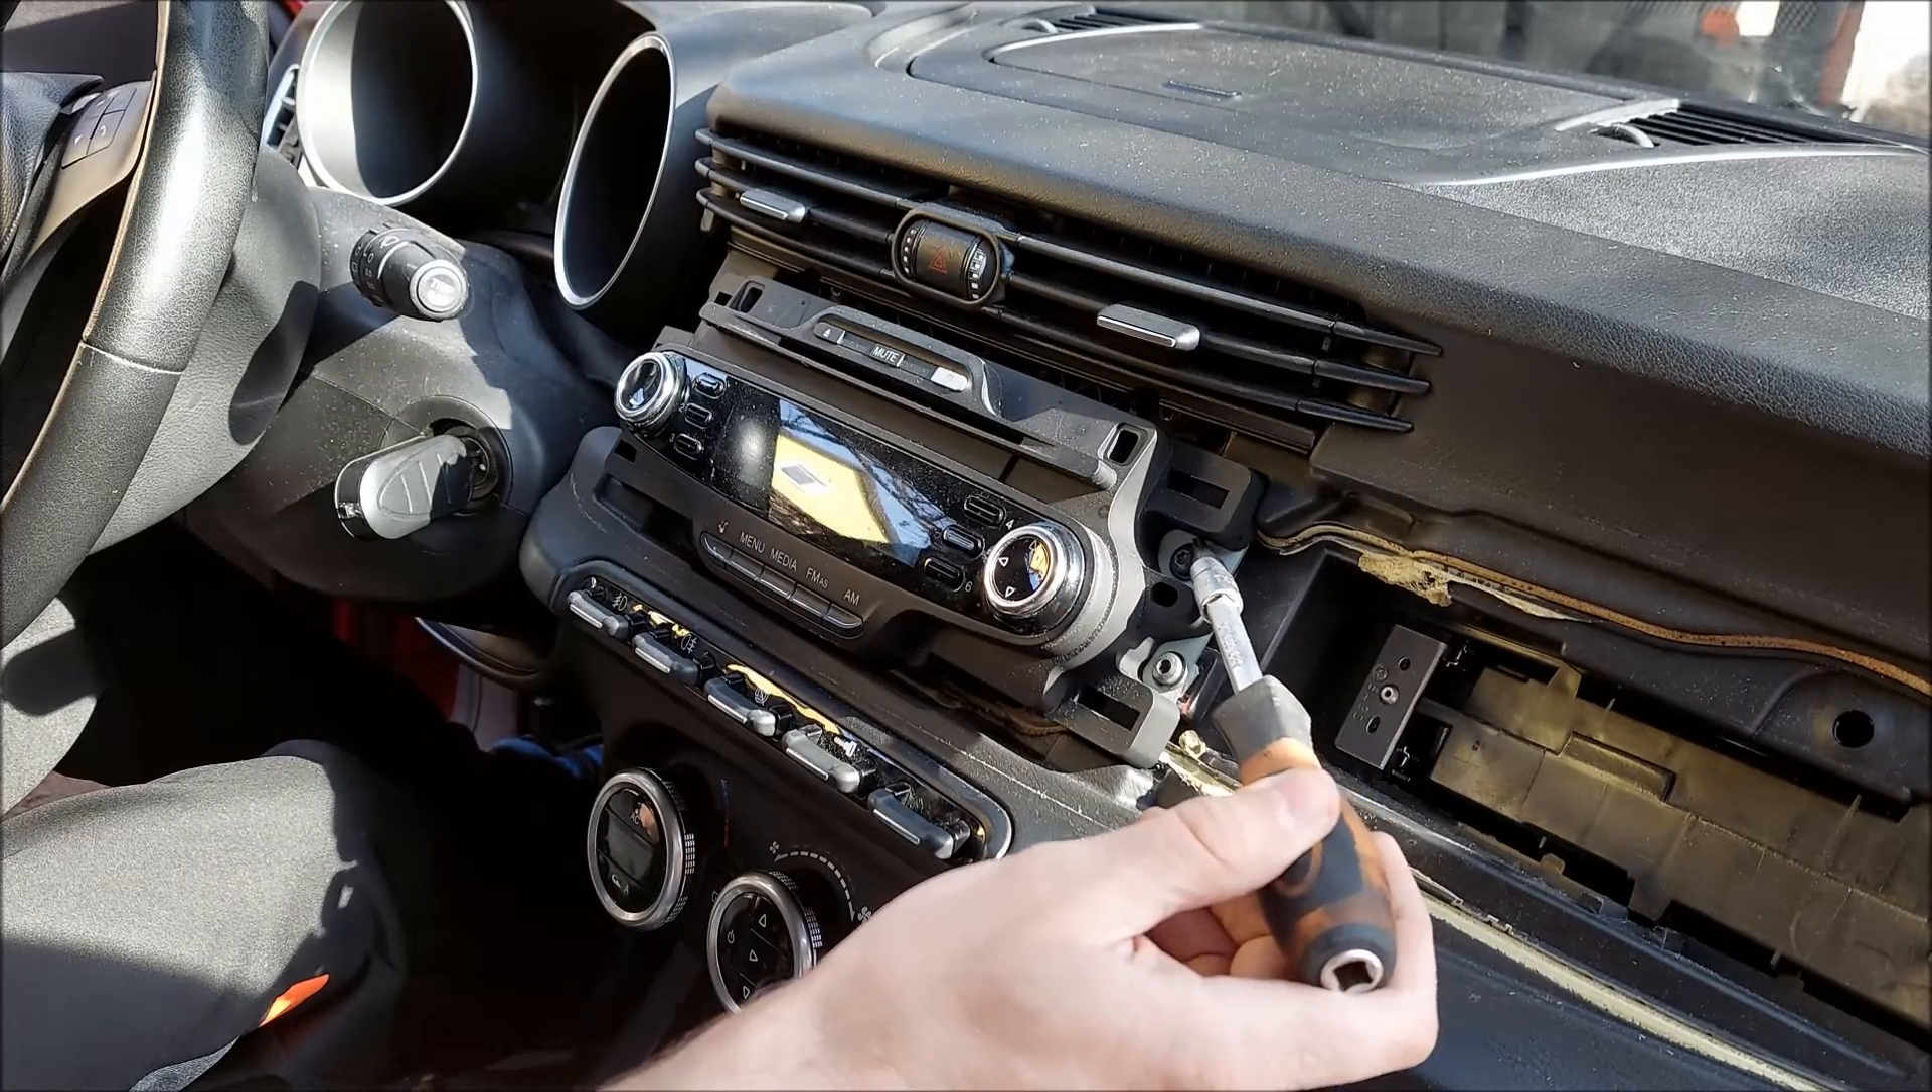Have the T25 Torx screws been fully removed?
No.